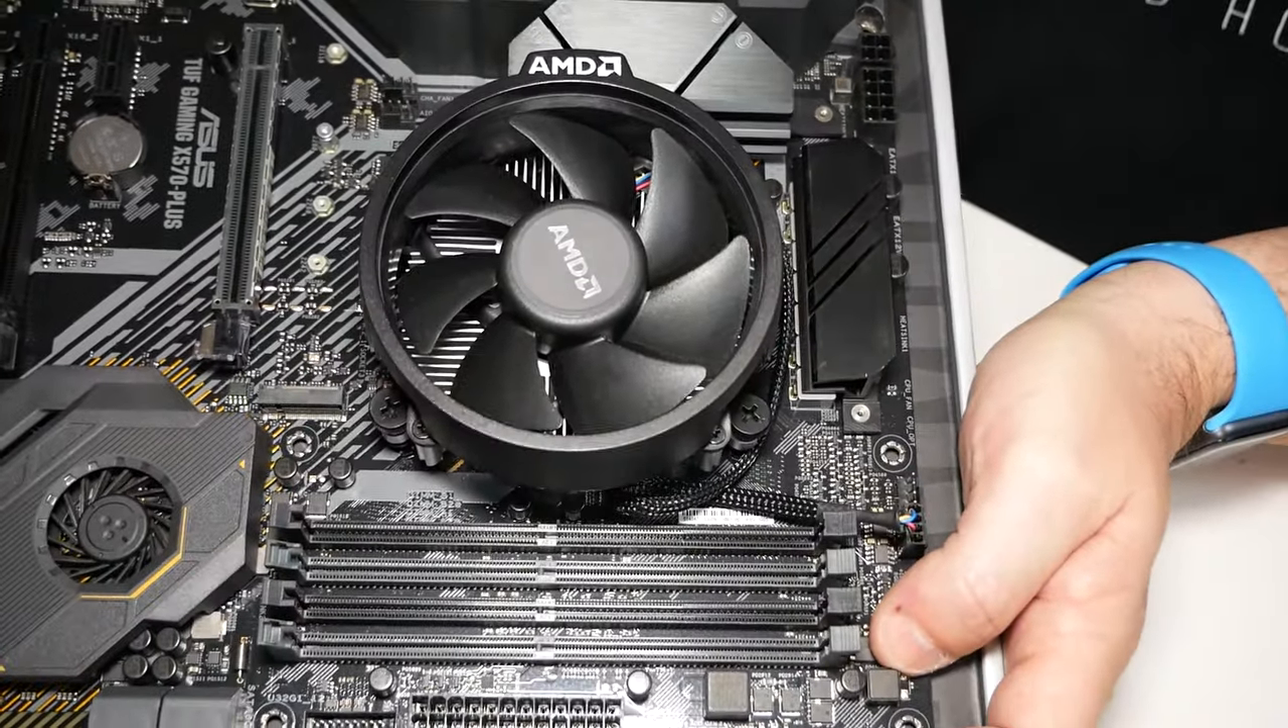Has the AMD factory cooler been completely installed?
Yes.